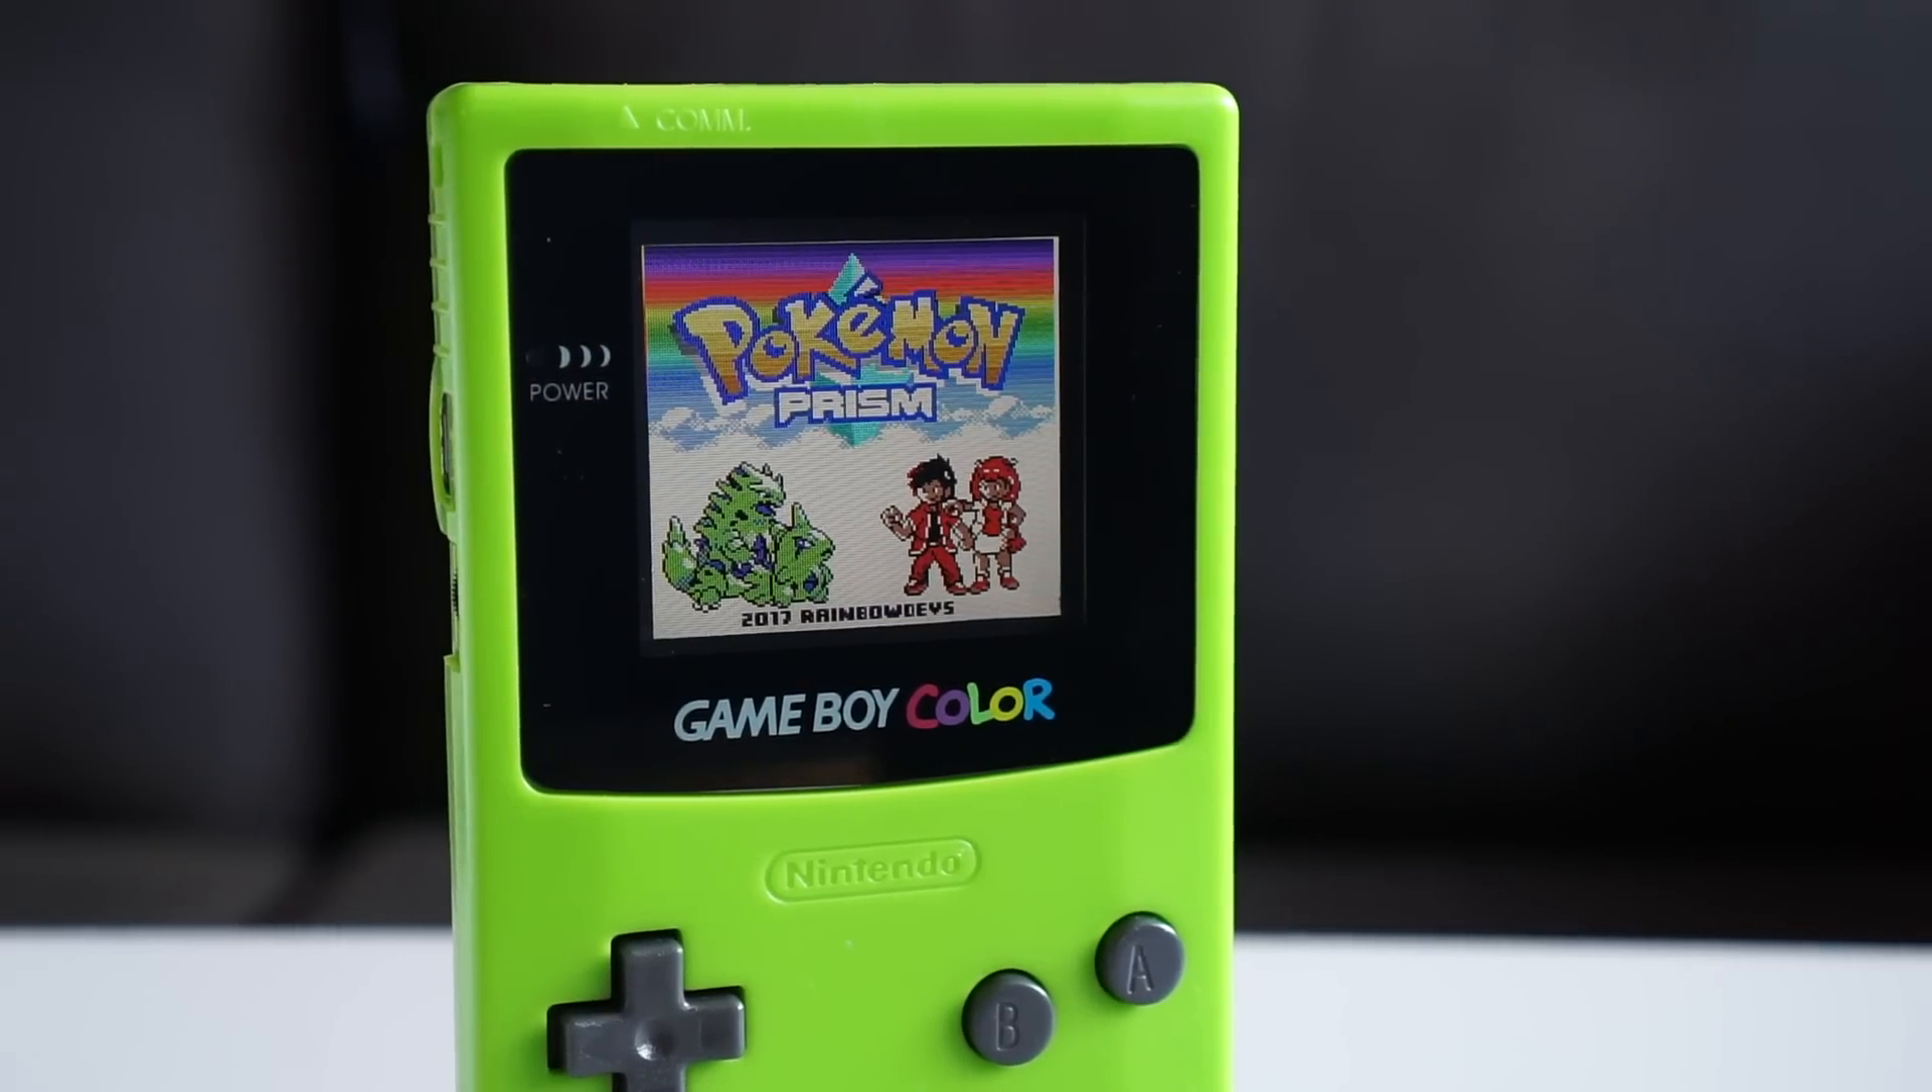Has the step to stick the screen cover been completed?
Yes.